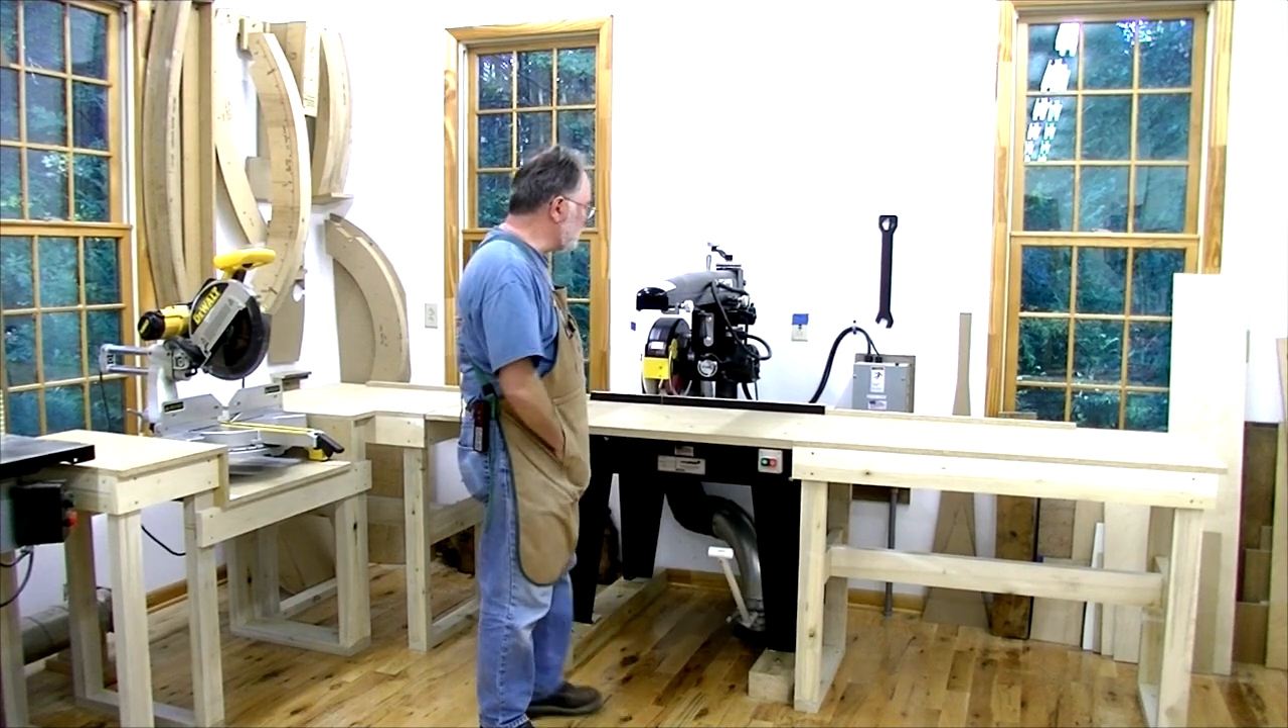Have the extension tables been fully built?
Yes.